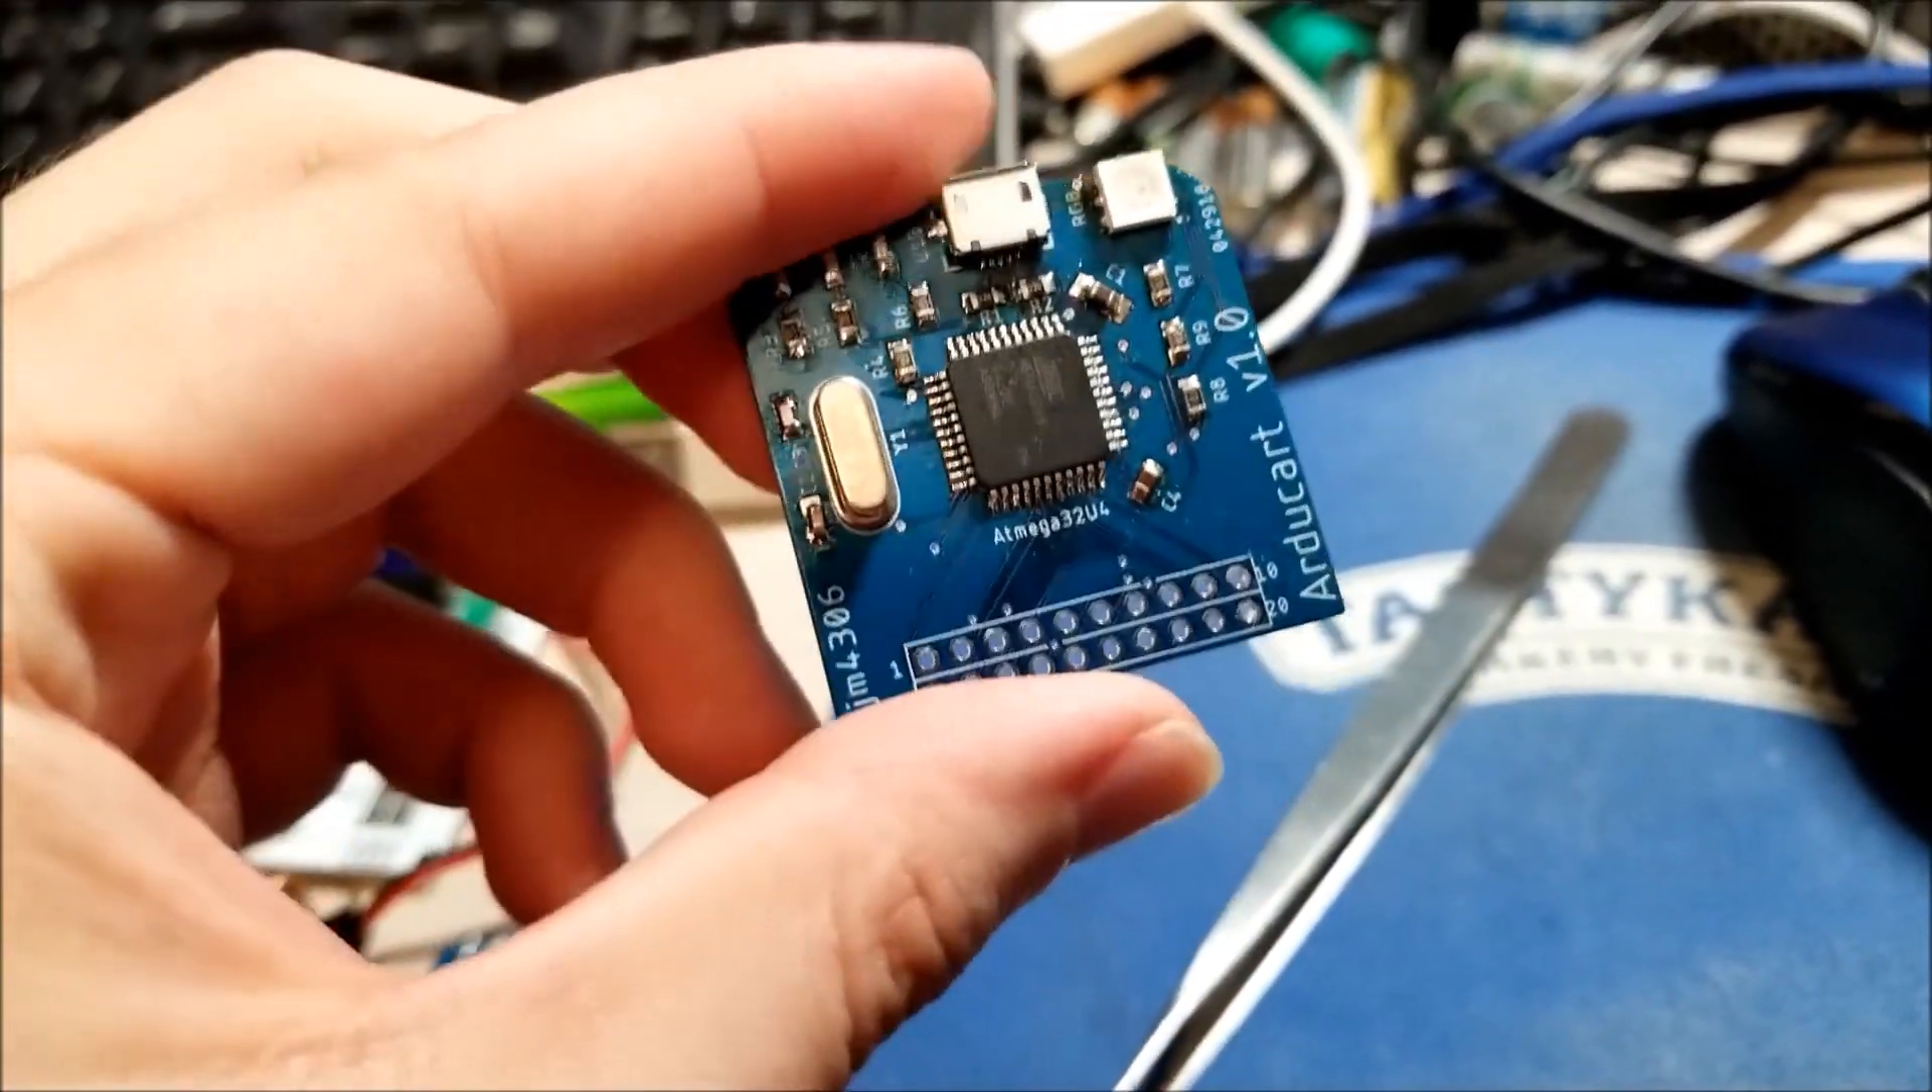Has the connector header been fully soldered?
No.